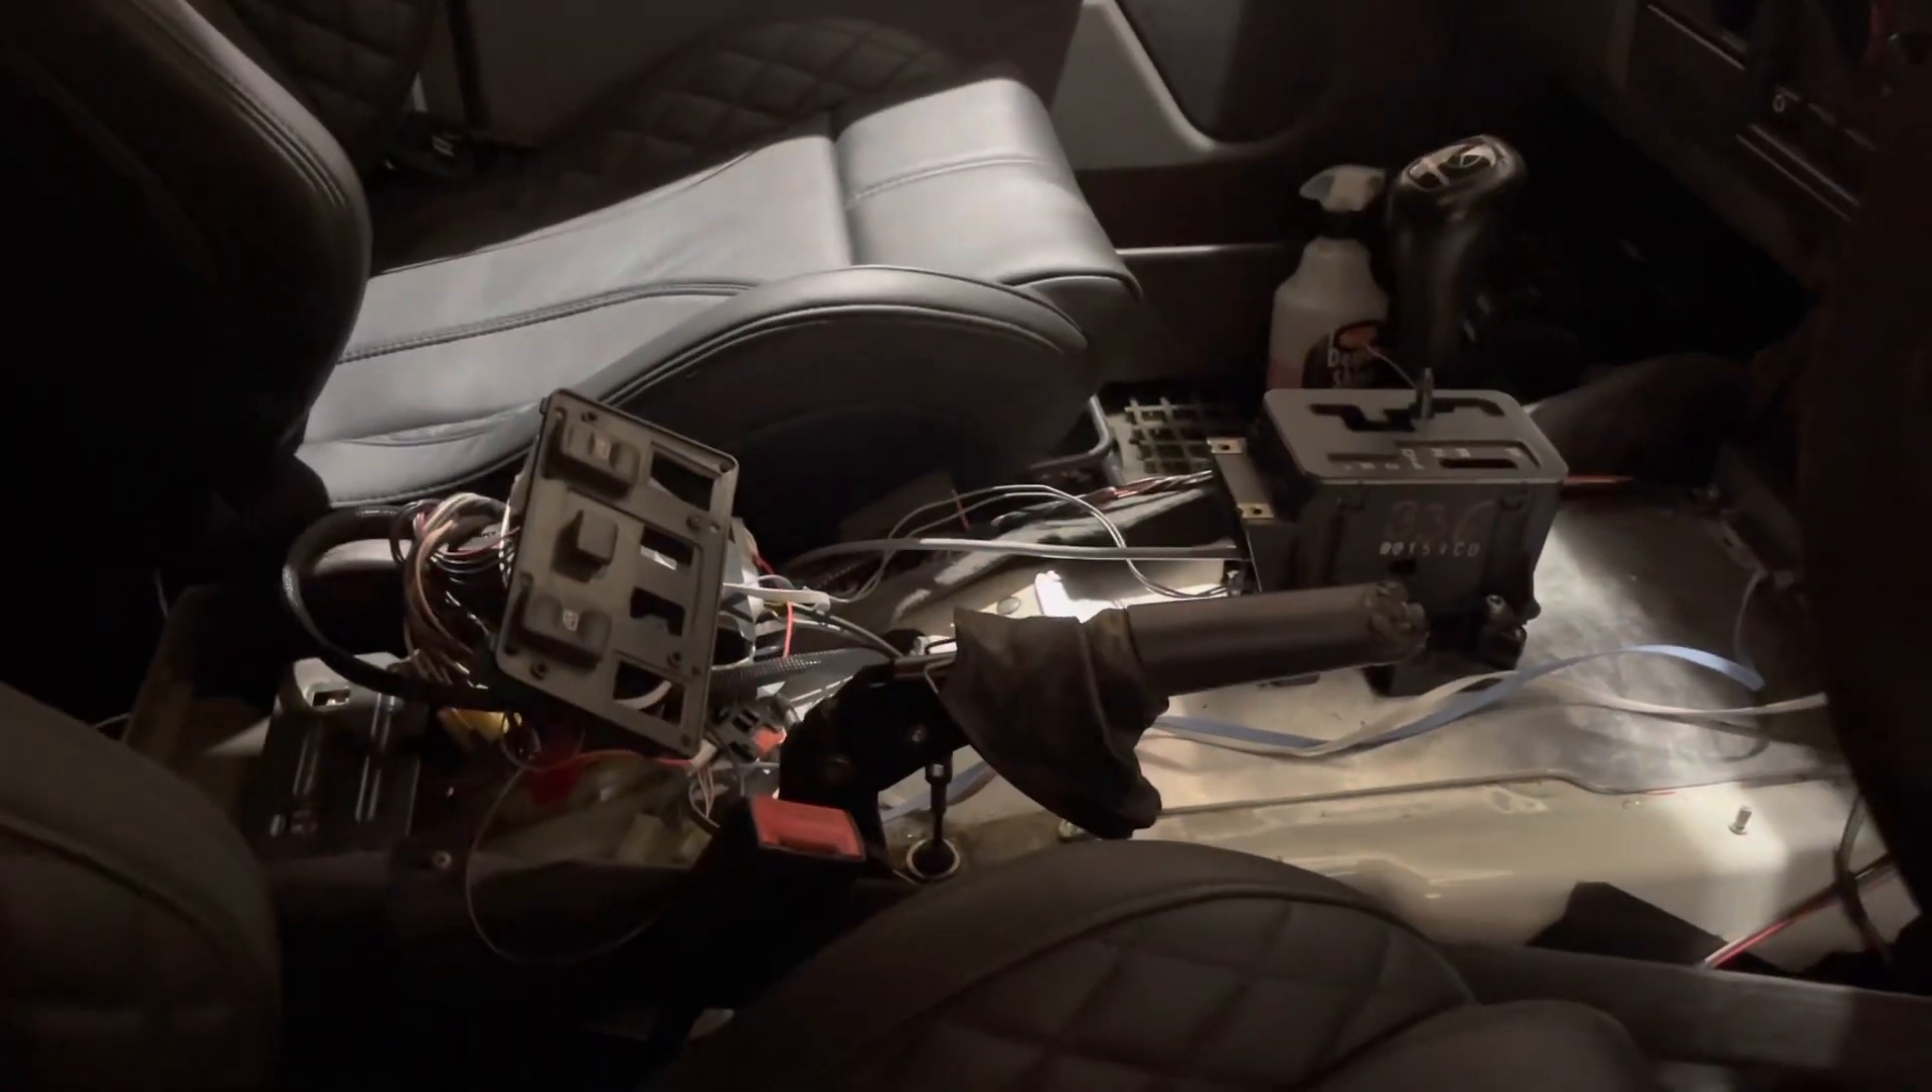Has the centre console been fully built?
No.